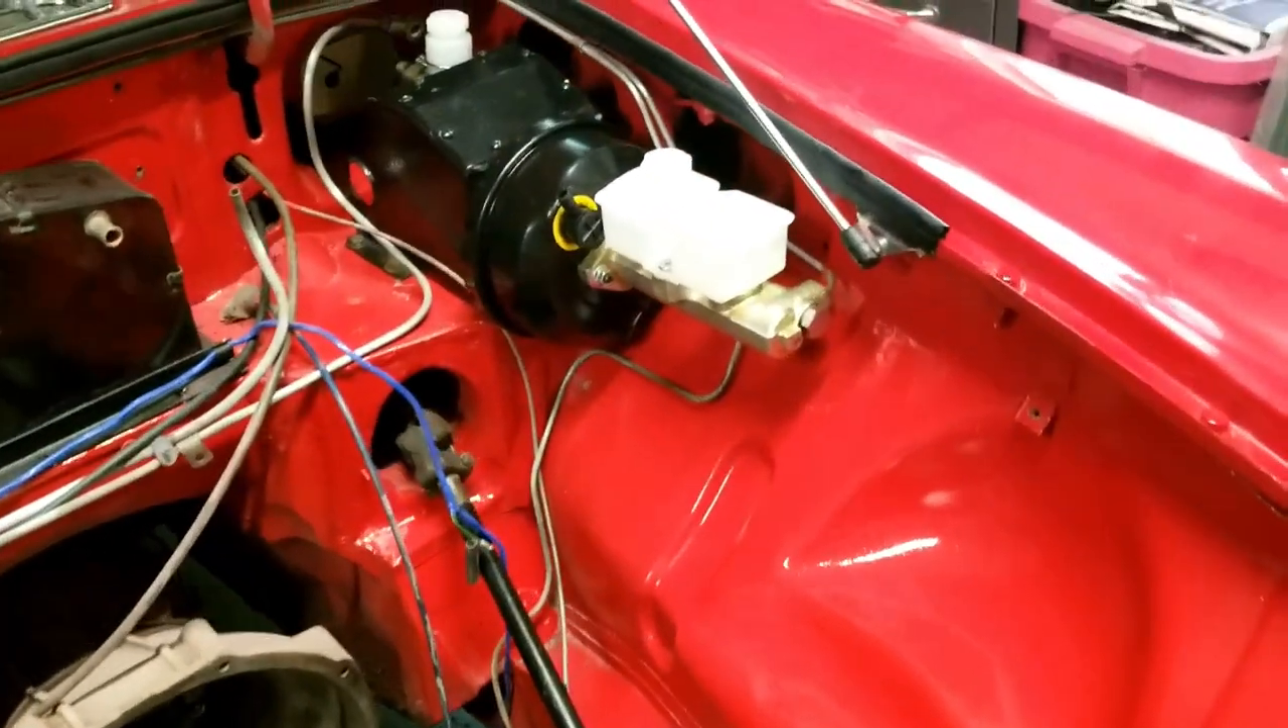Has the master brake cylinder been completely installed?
Yes.